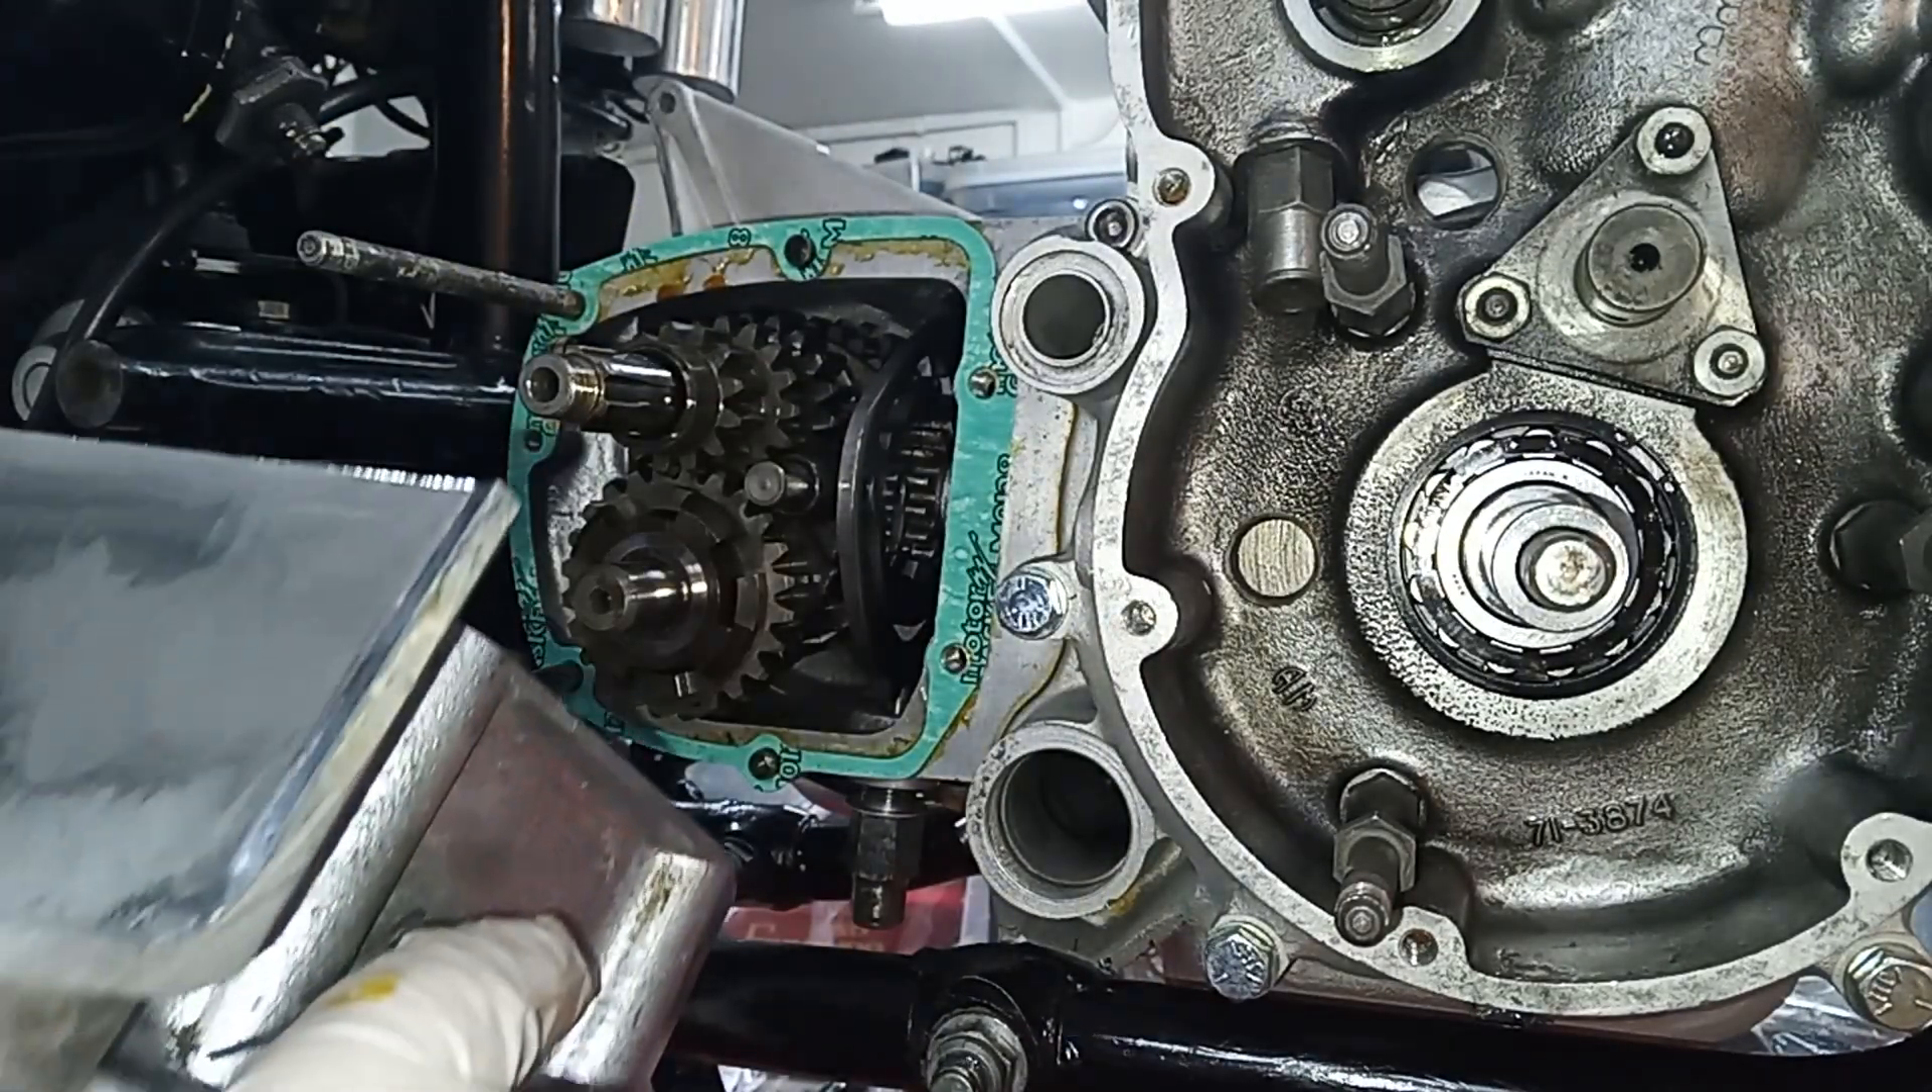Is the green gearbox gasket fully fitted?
Yes.